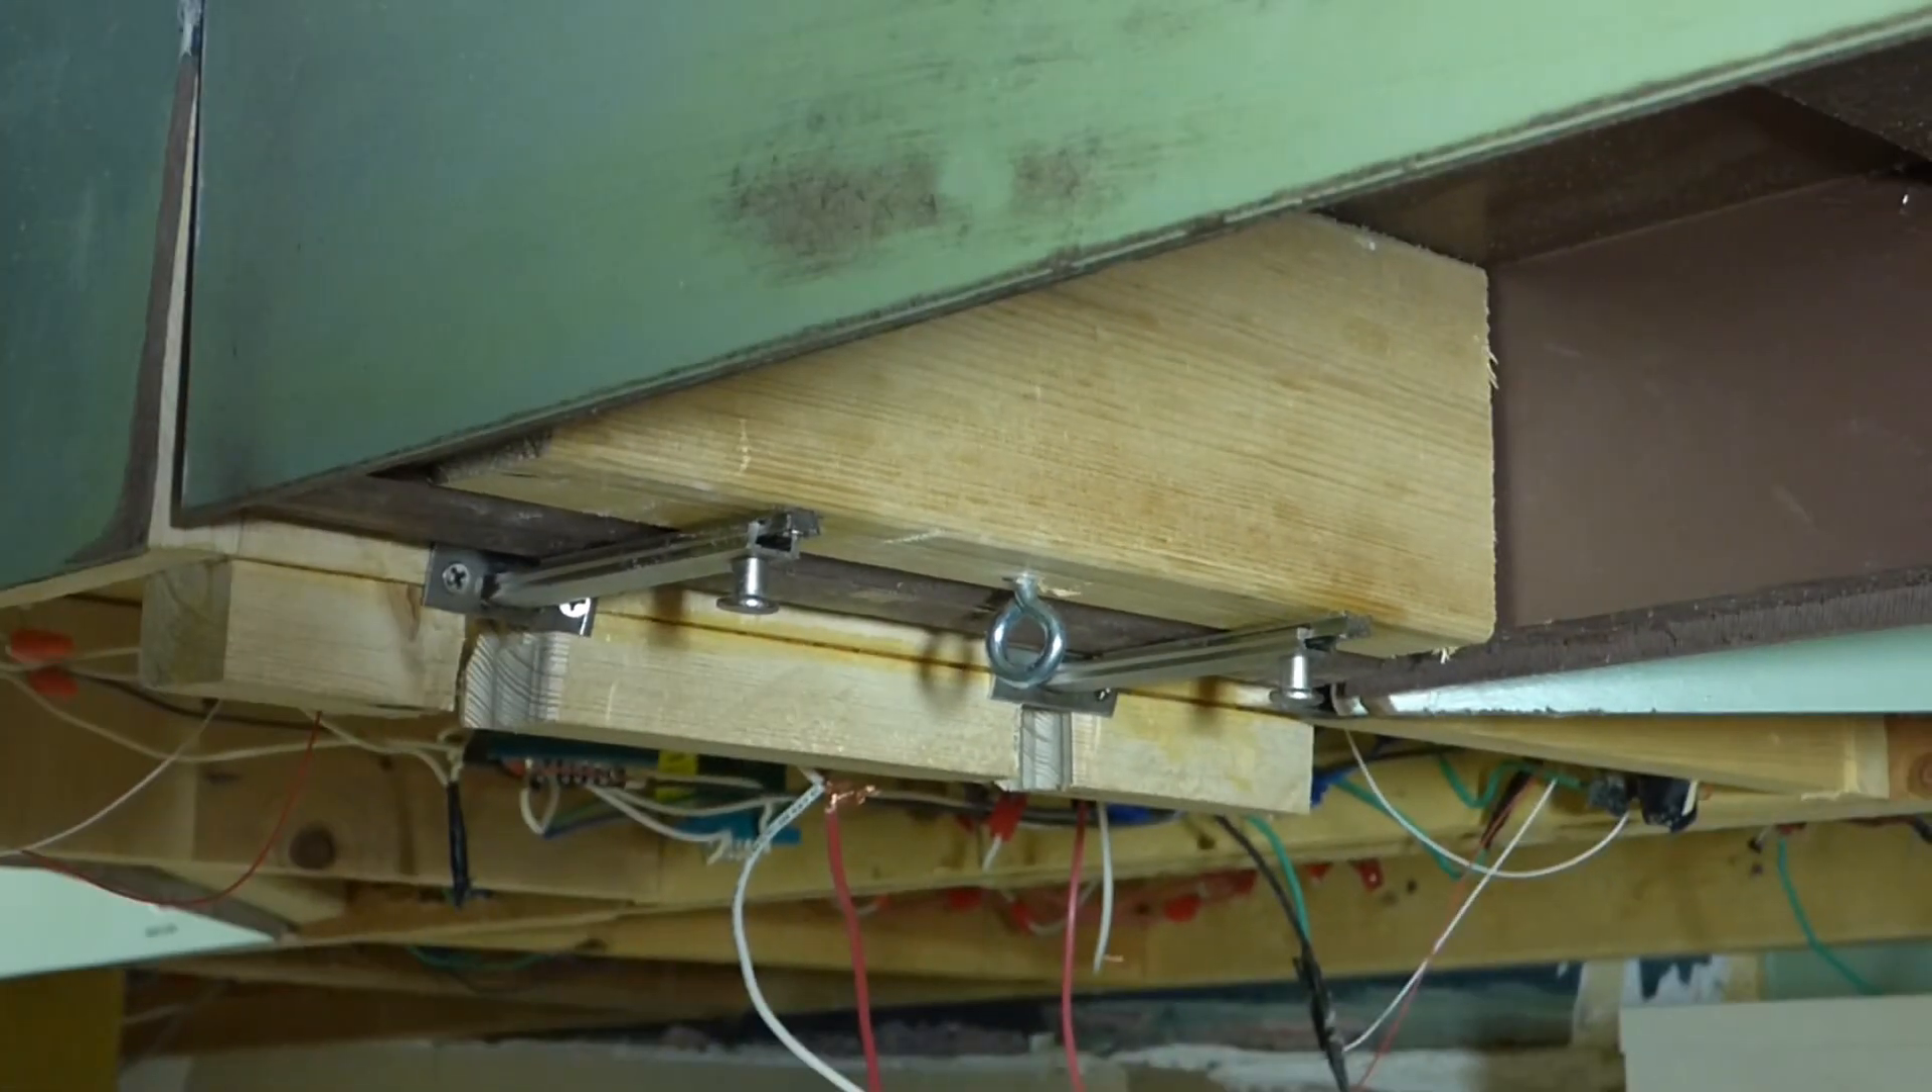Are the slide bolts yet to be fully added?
No.